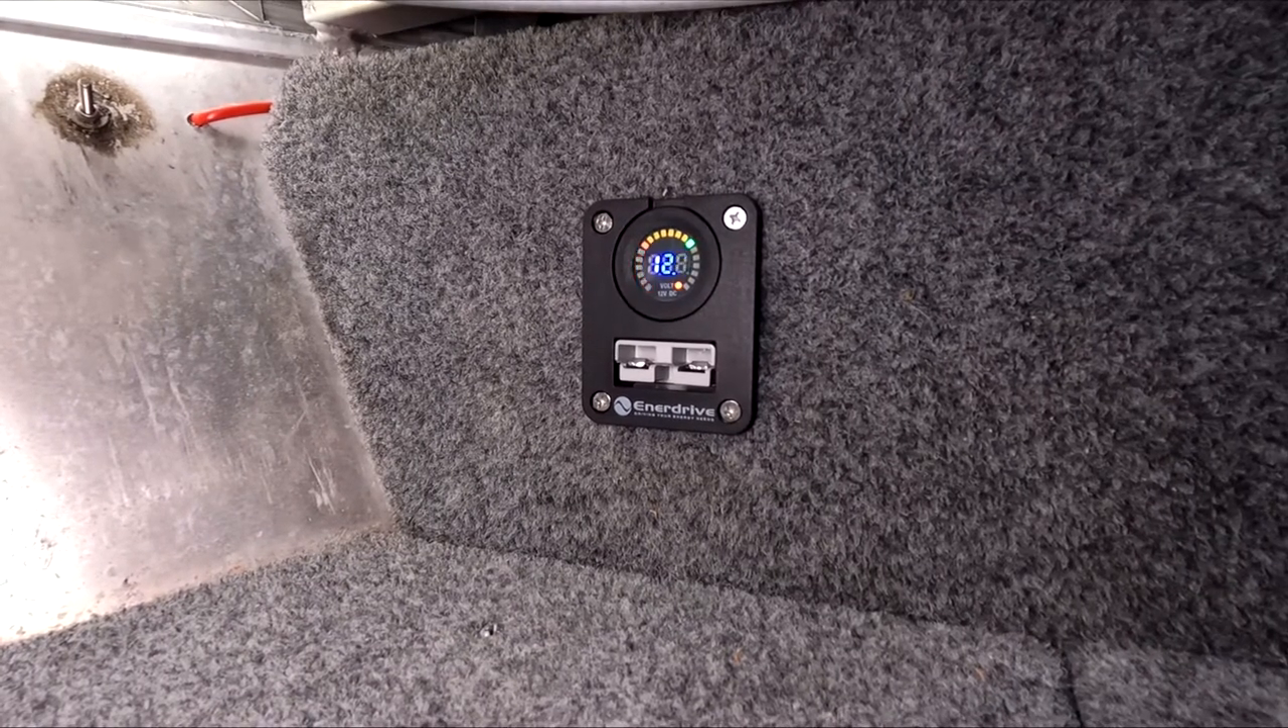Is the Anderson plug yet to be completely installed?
No.